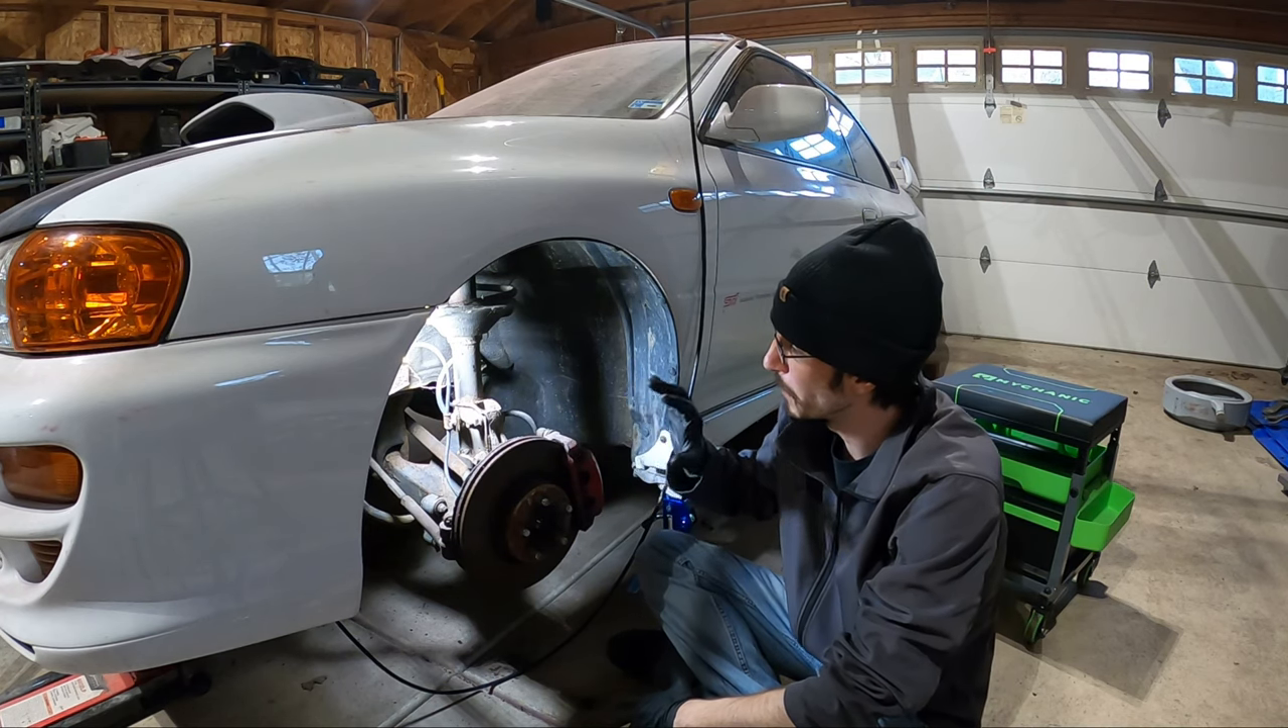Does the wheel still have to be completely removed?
No.